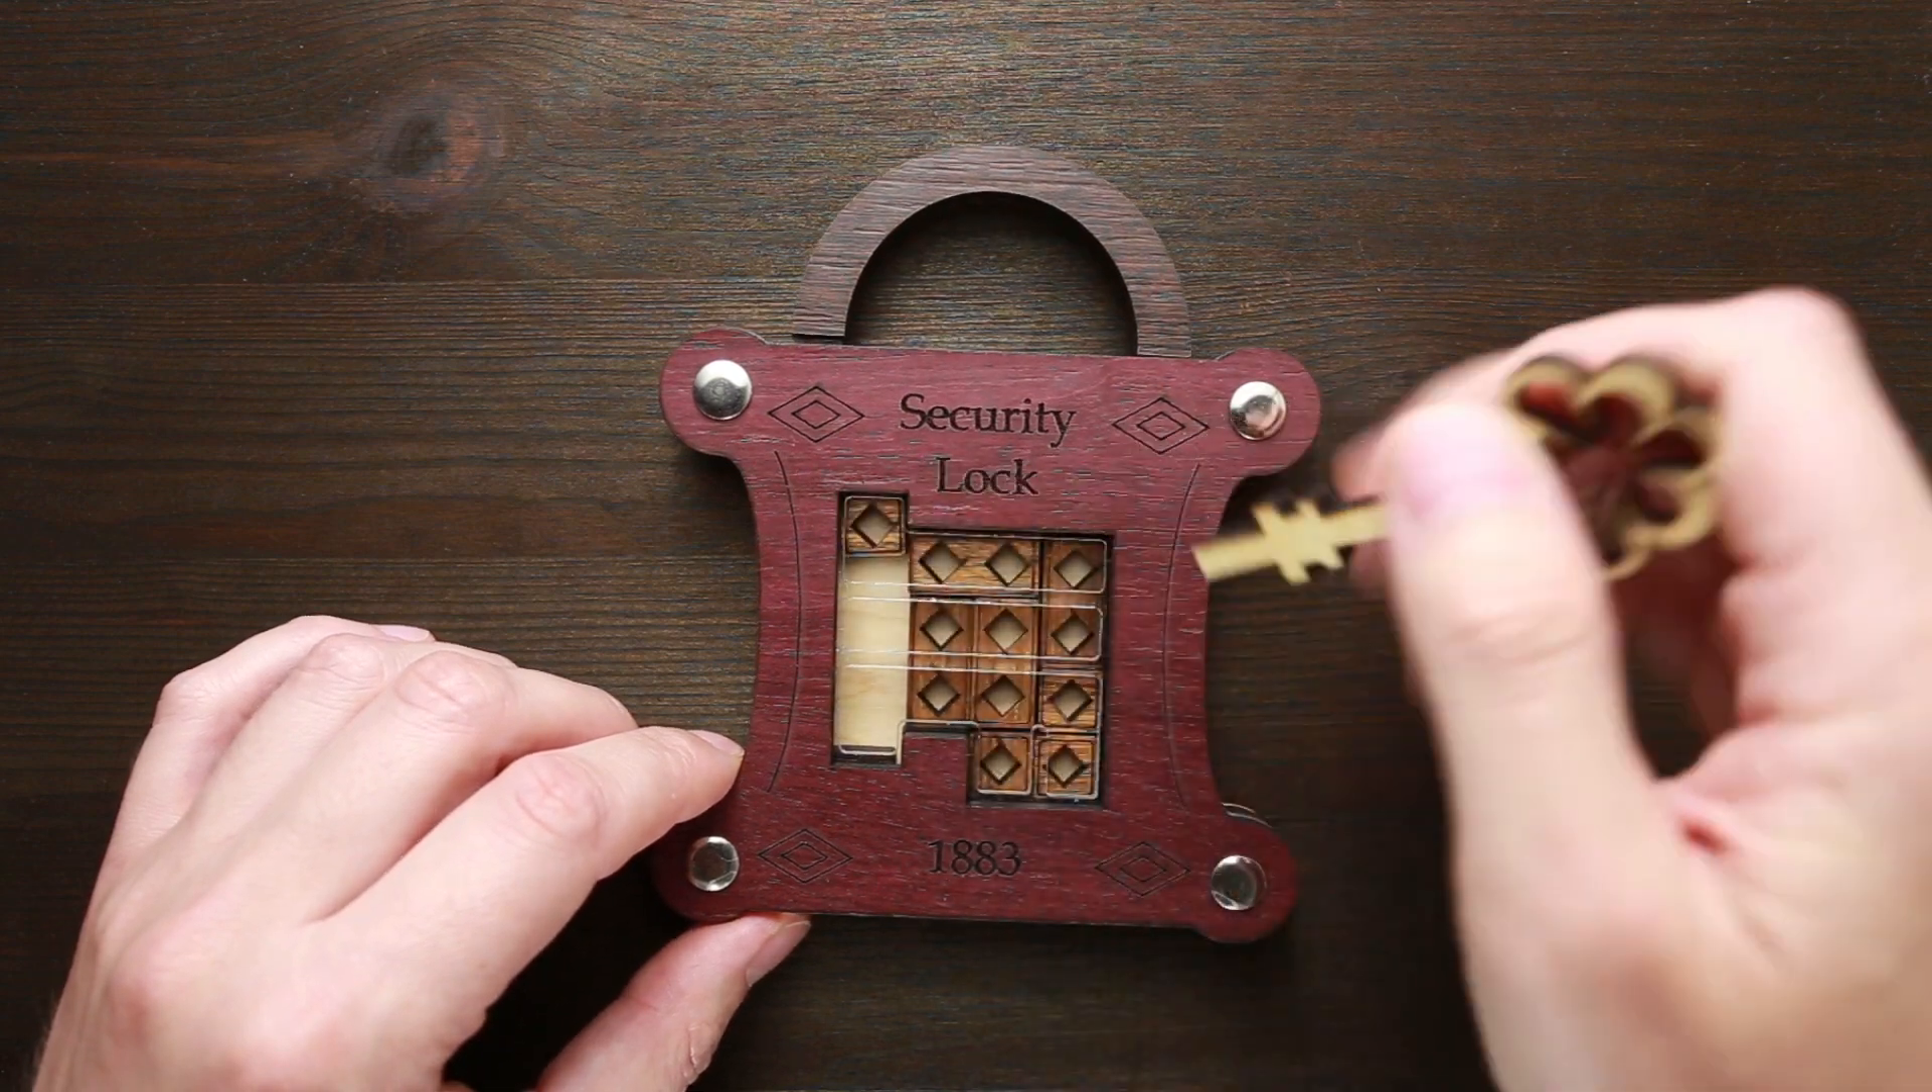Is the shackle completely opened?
No.